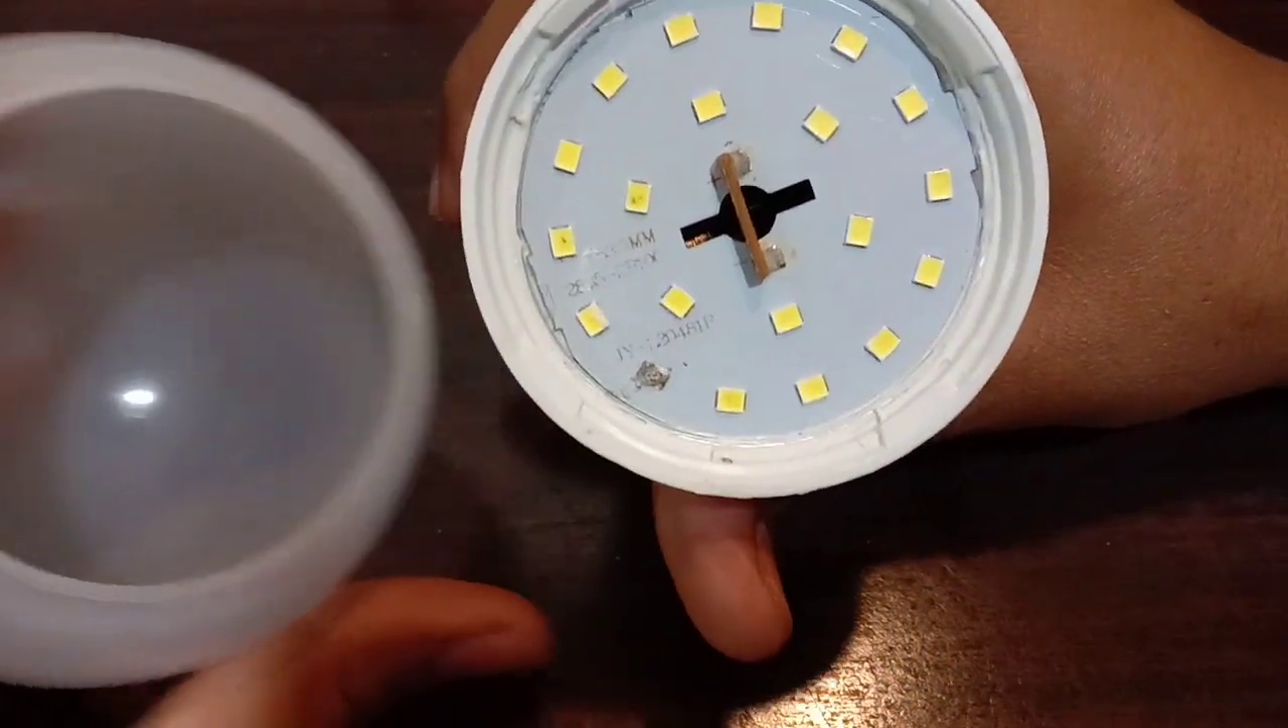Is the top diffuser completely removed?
Yes.